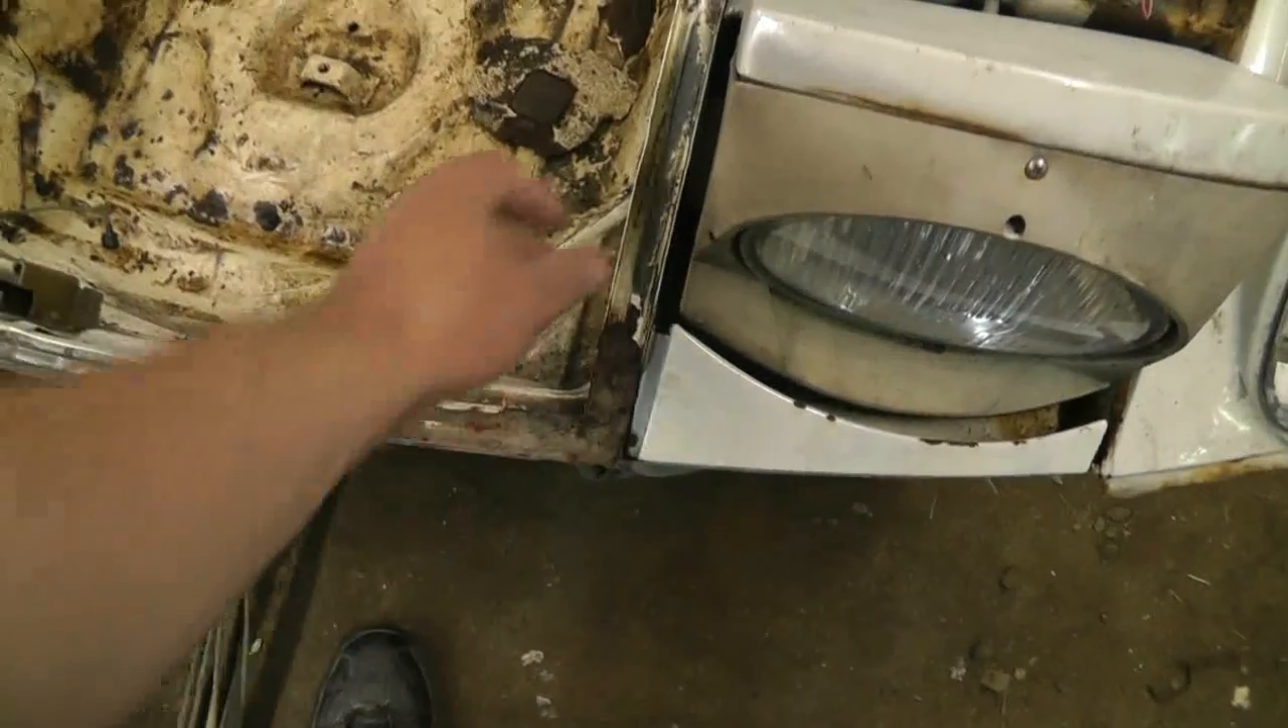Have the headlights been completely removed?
No.